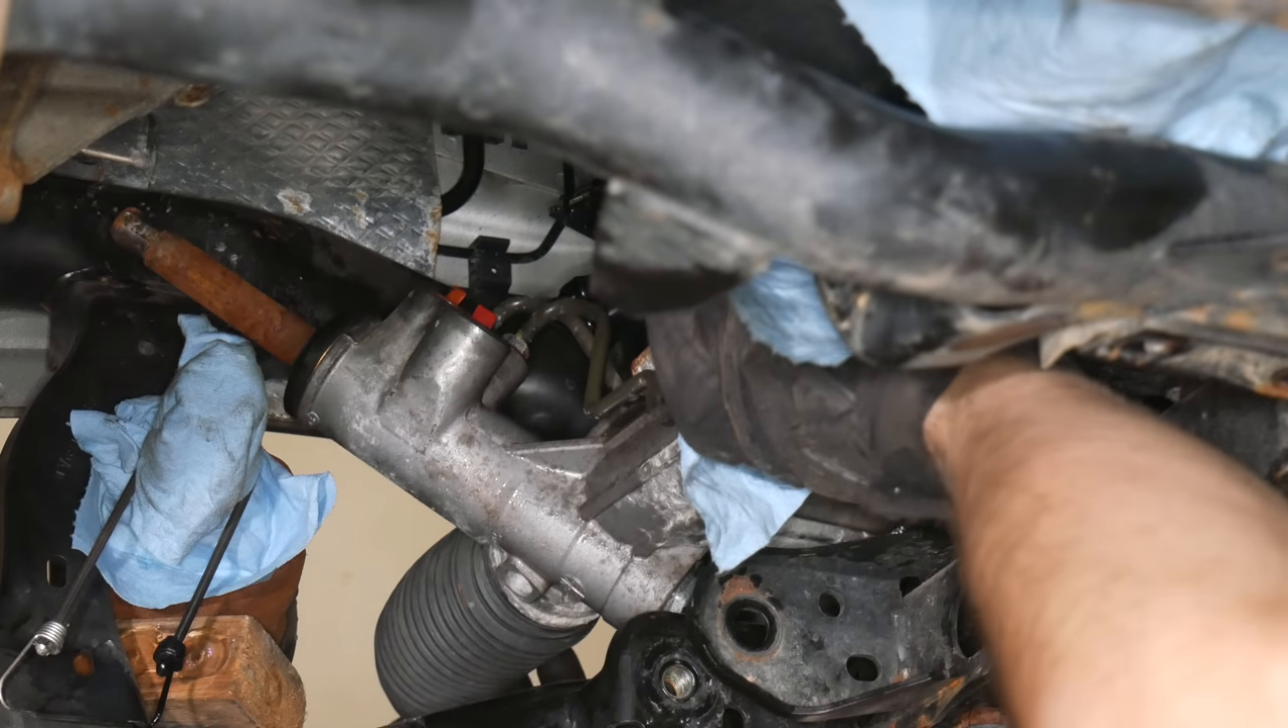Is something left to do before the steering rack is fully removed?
Yes.